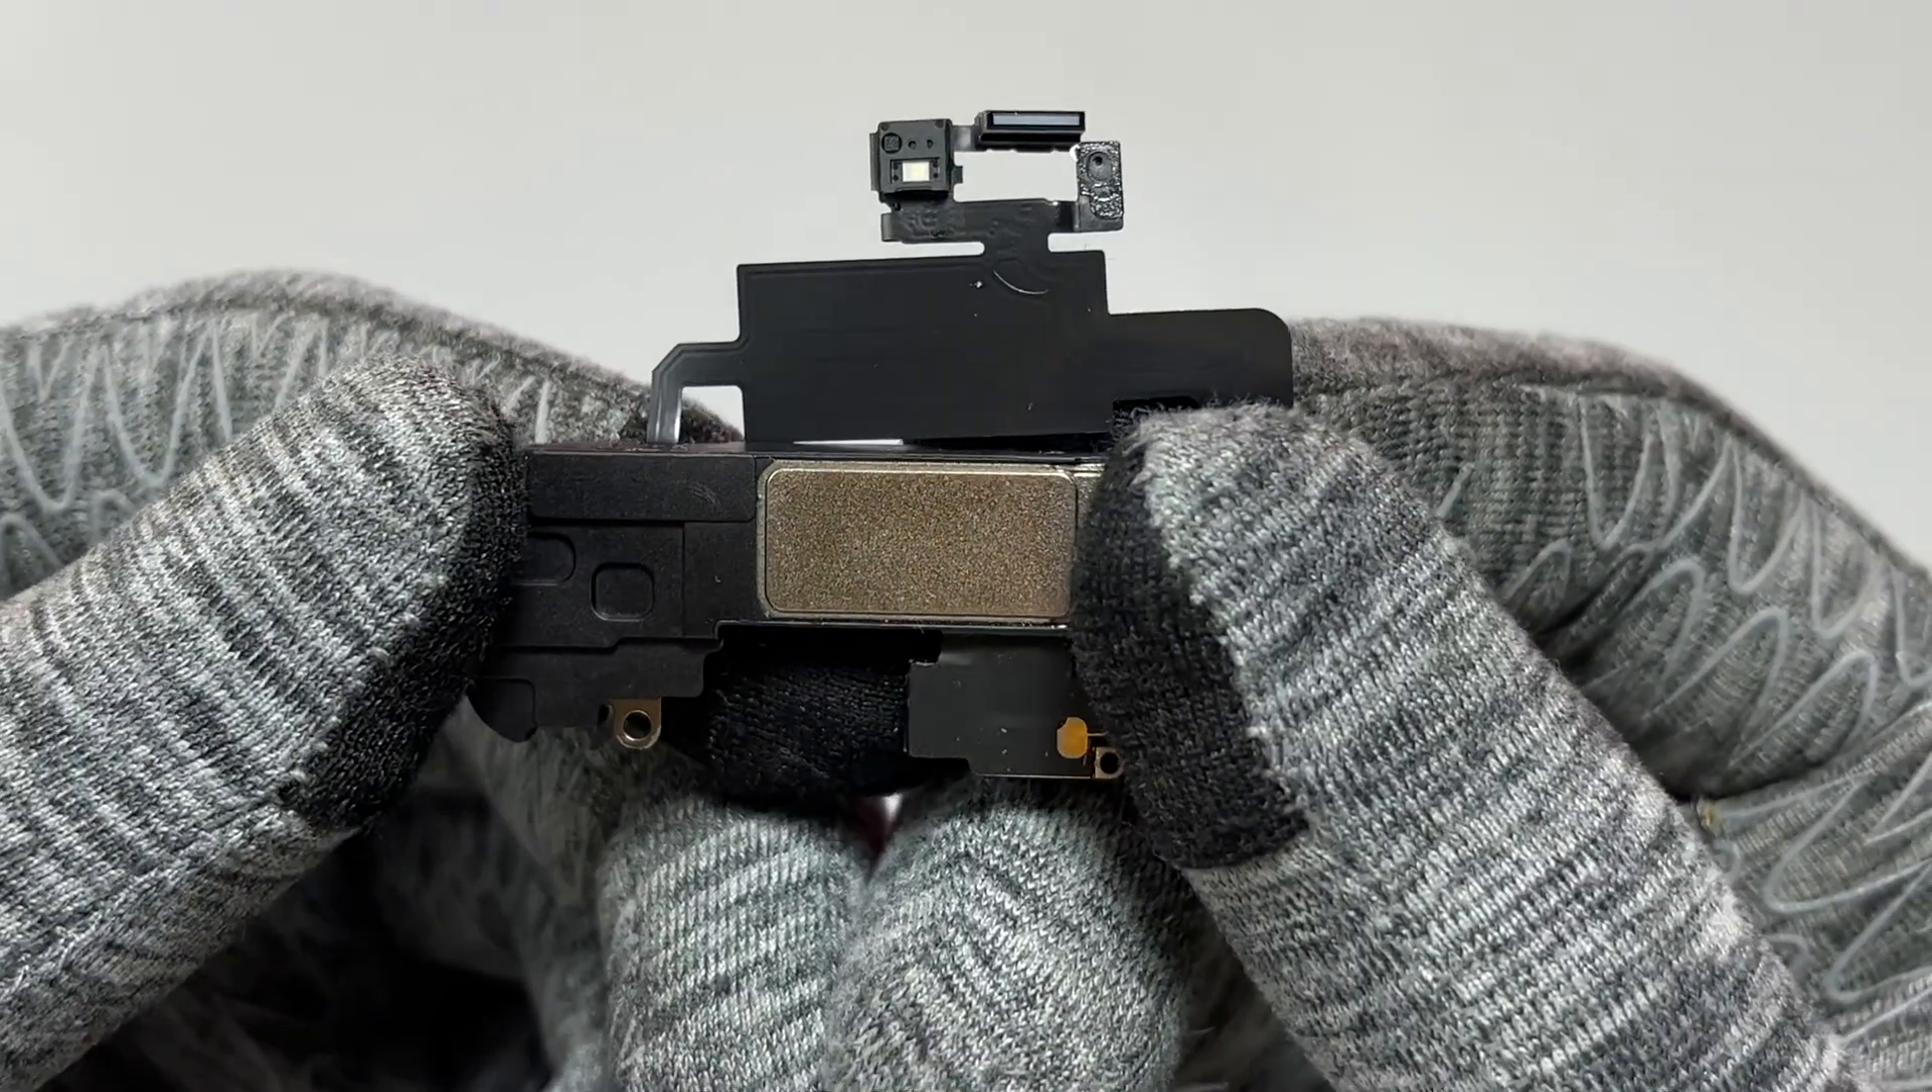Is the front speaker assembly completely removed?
Yes.